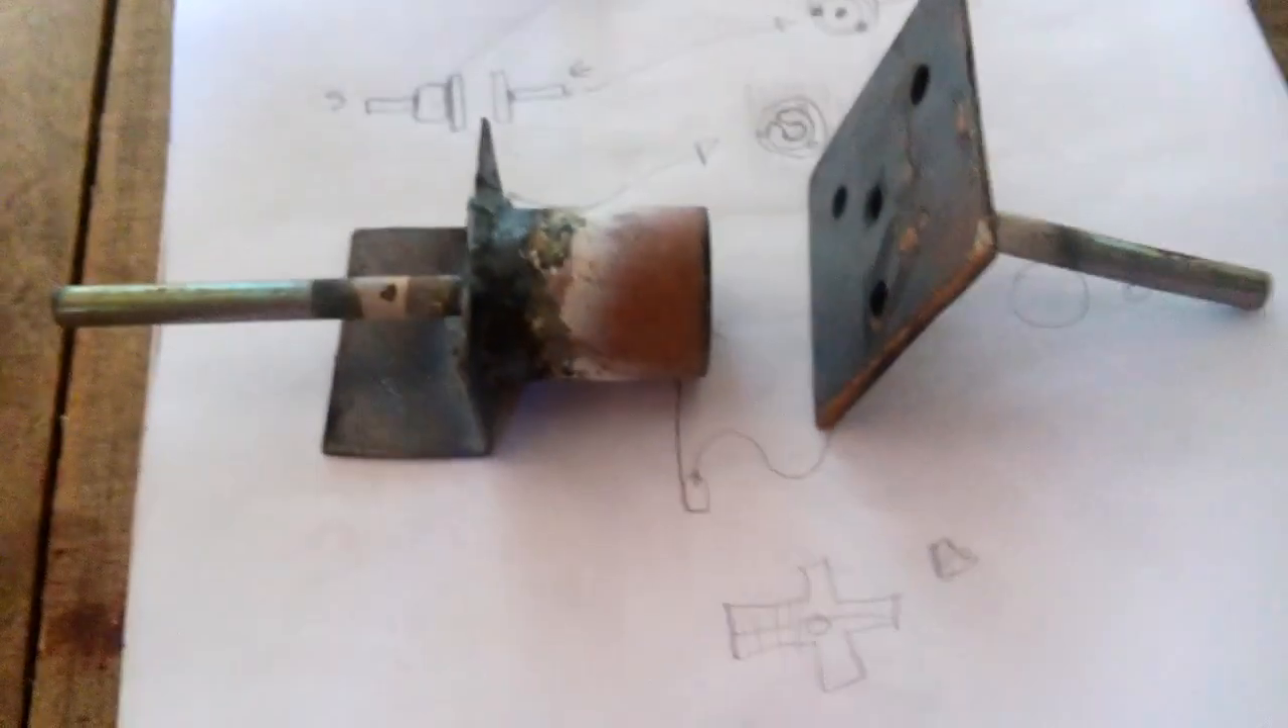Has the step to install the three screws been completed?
No.